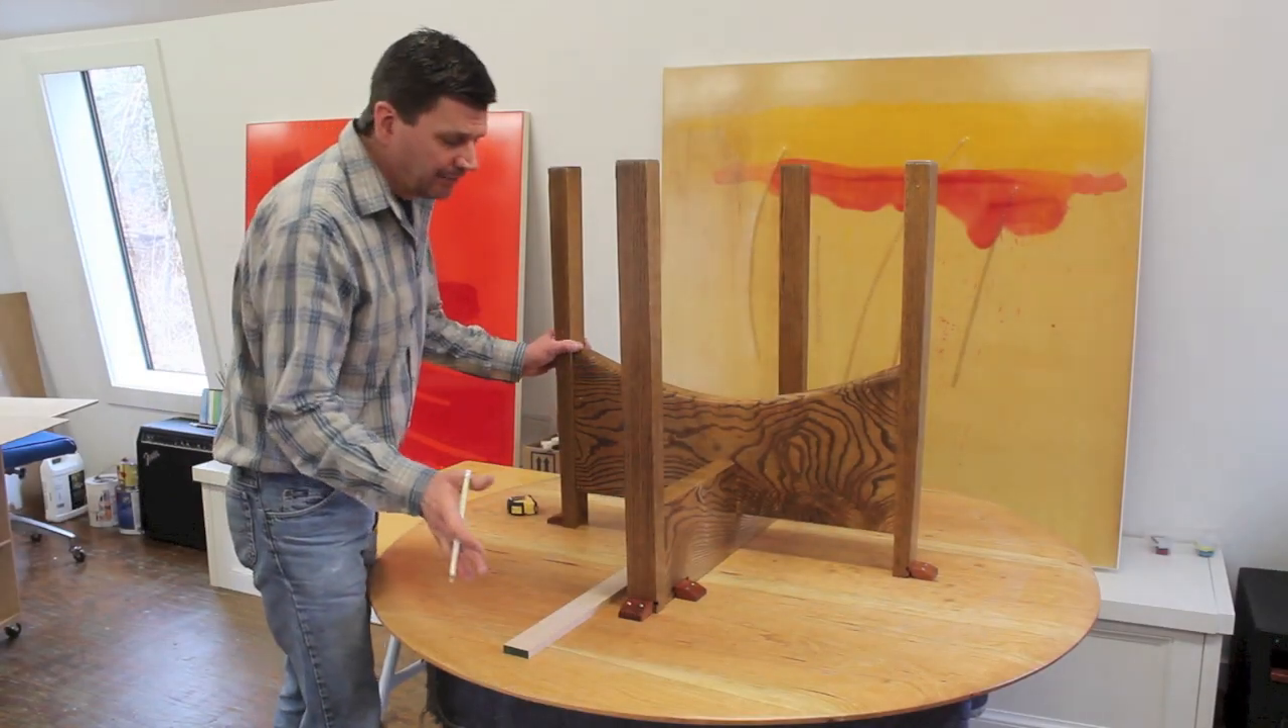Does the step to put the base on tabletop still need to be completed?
No.